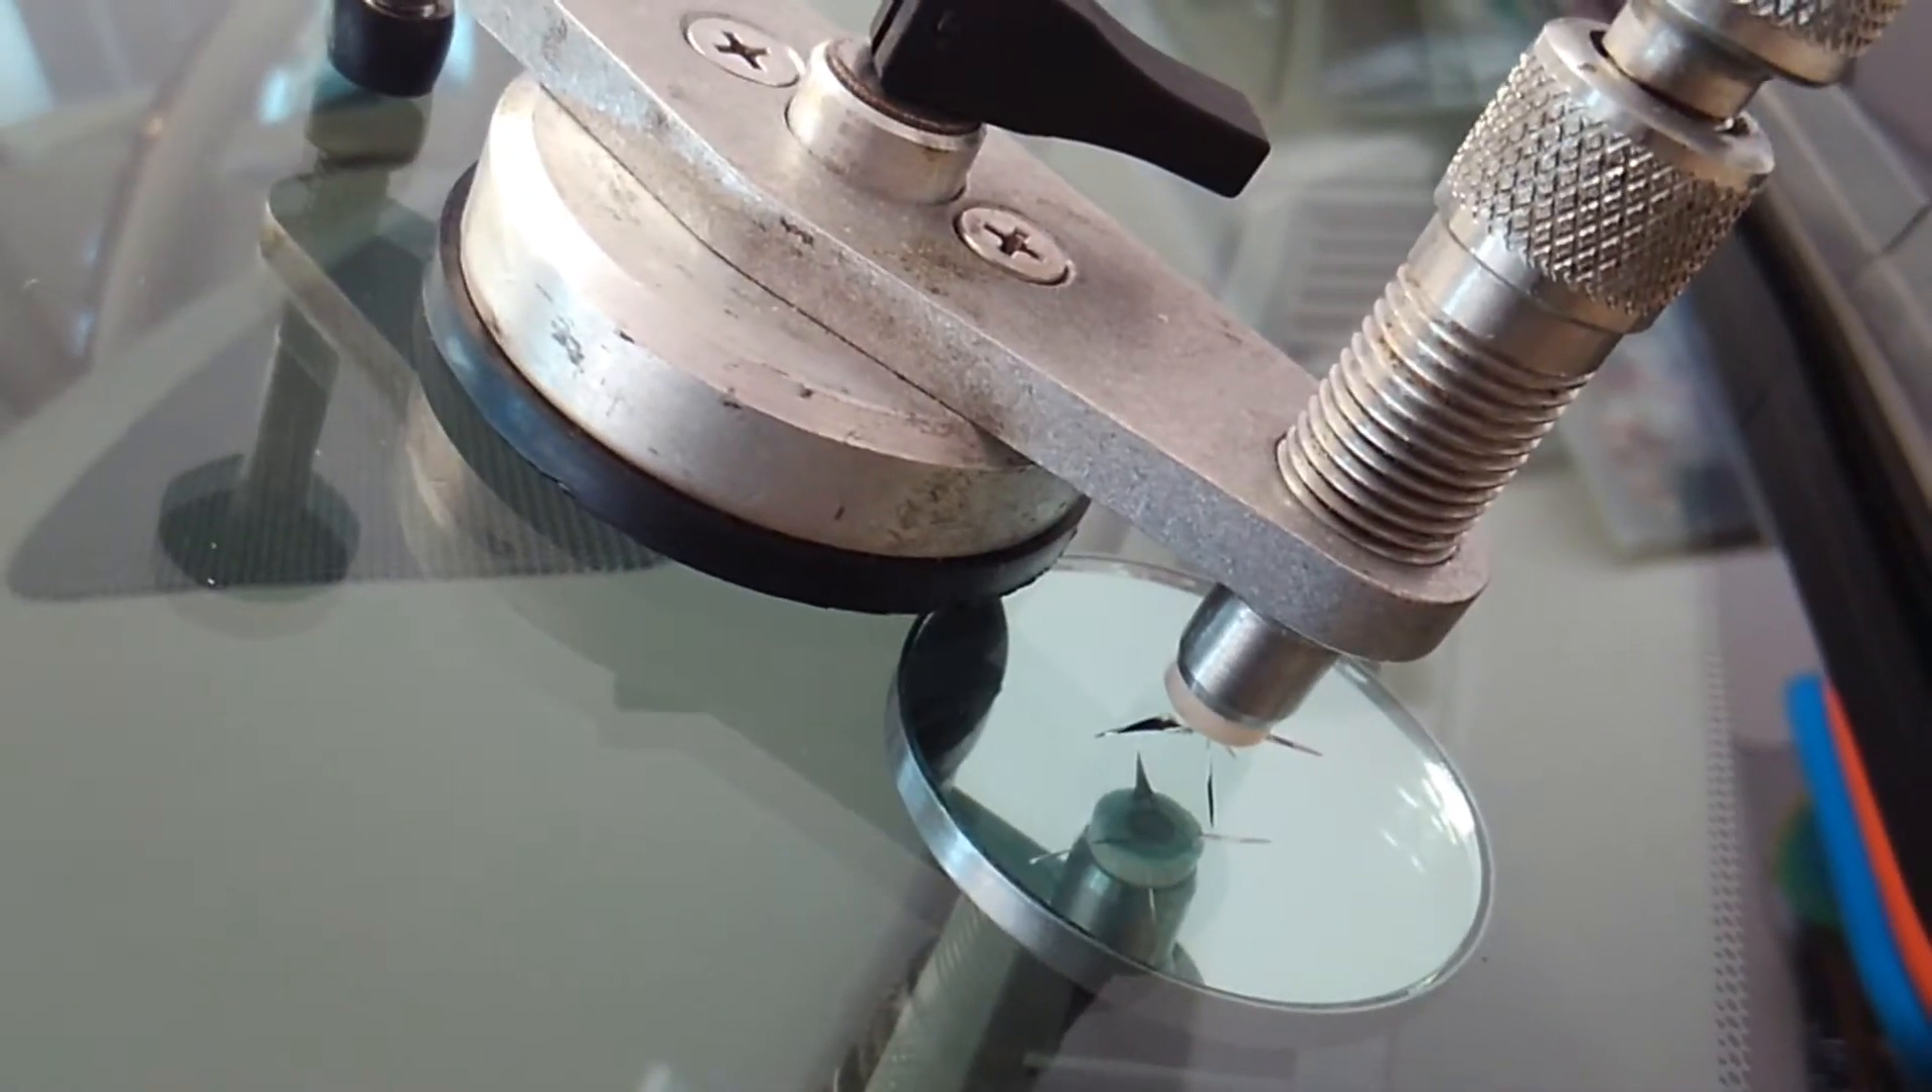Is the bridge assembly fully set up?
Yes.